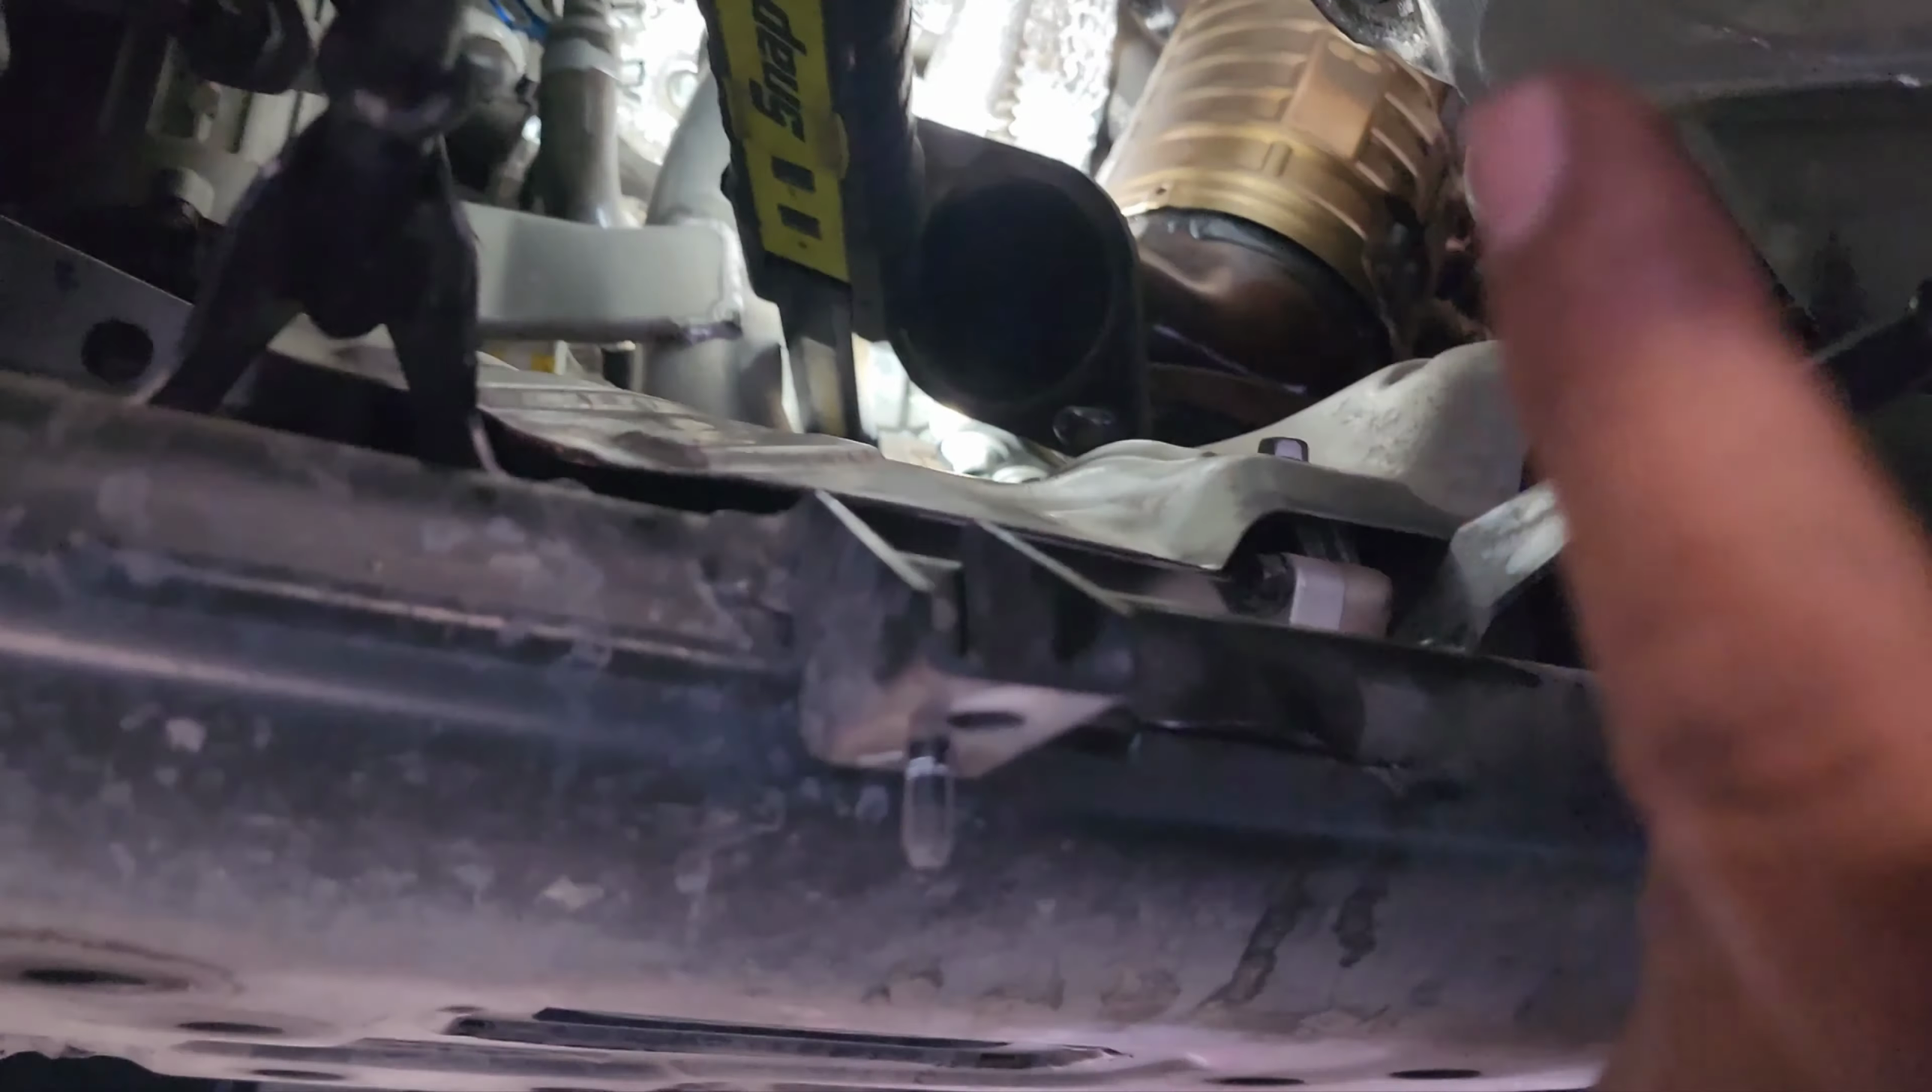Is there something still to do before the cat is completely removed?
Yes.